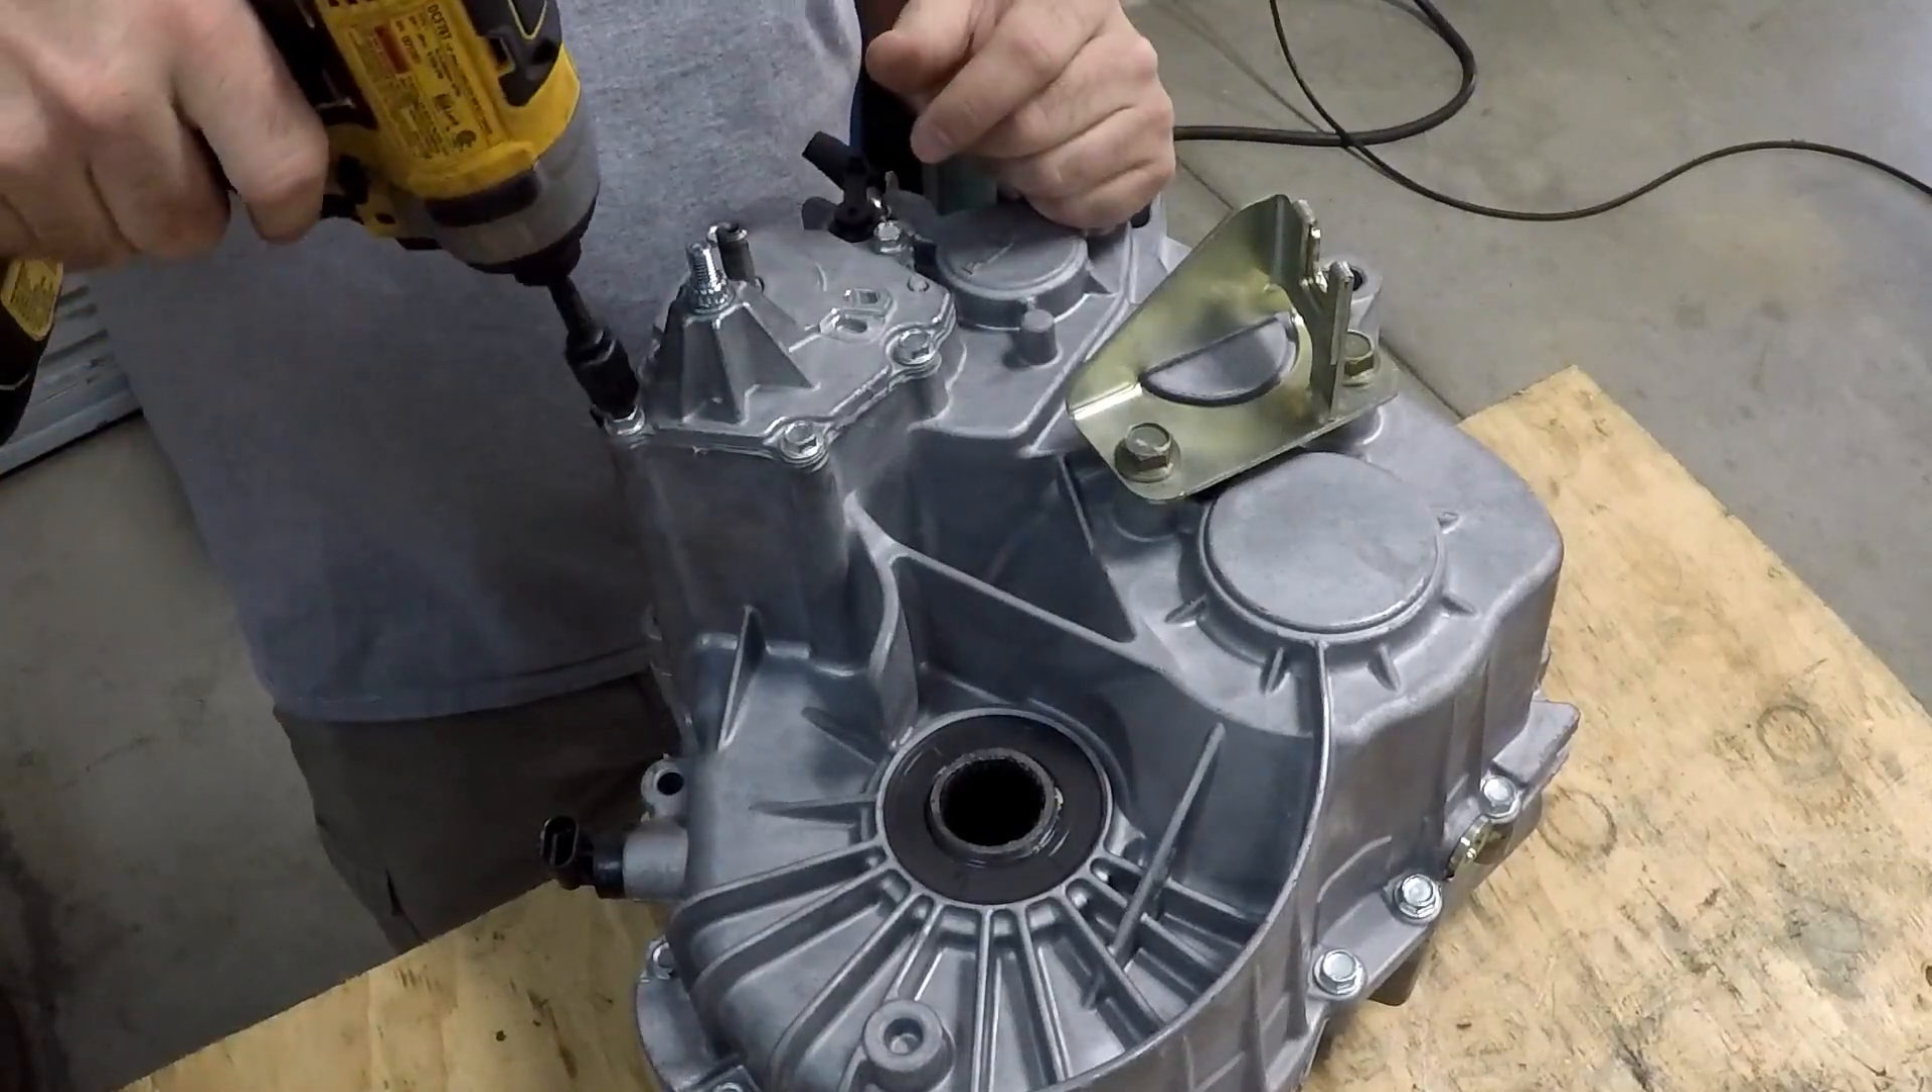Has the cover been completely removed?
No.